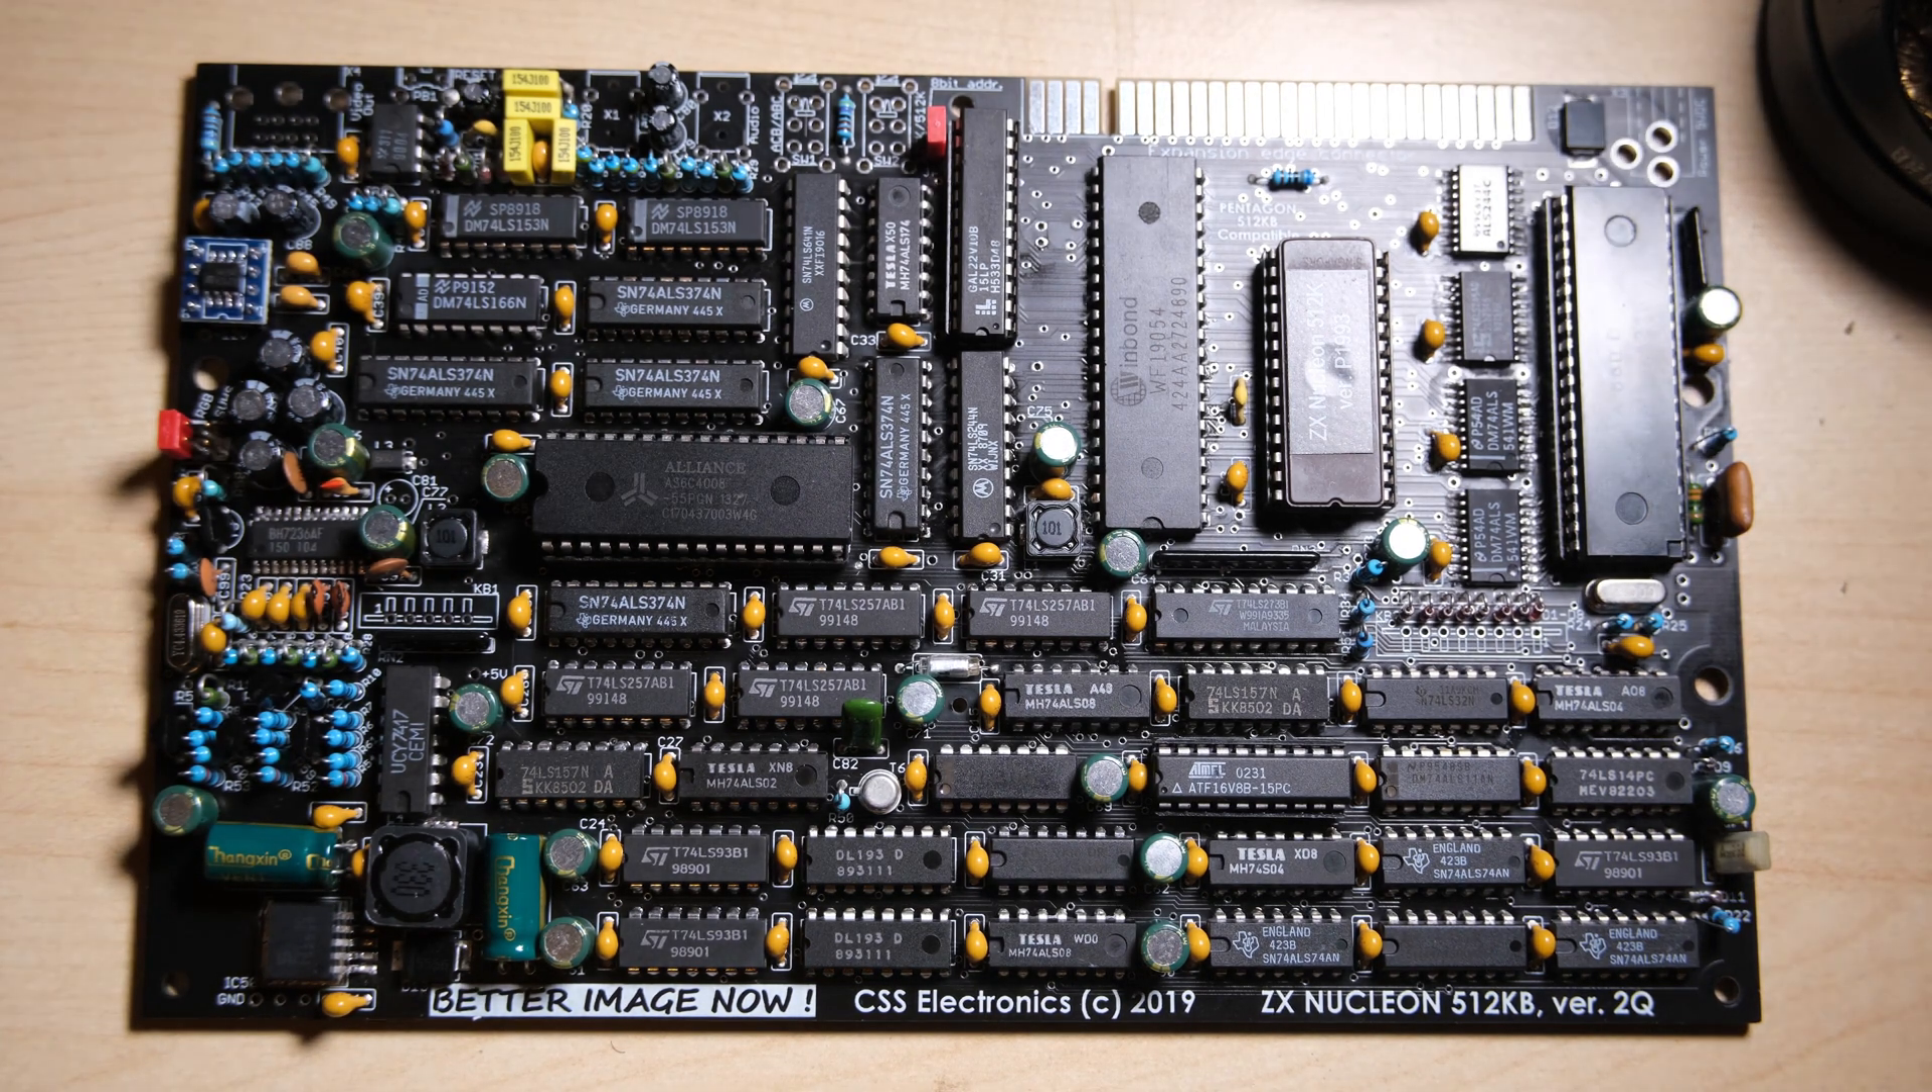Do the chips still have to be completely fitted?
No.